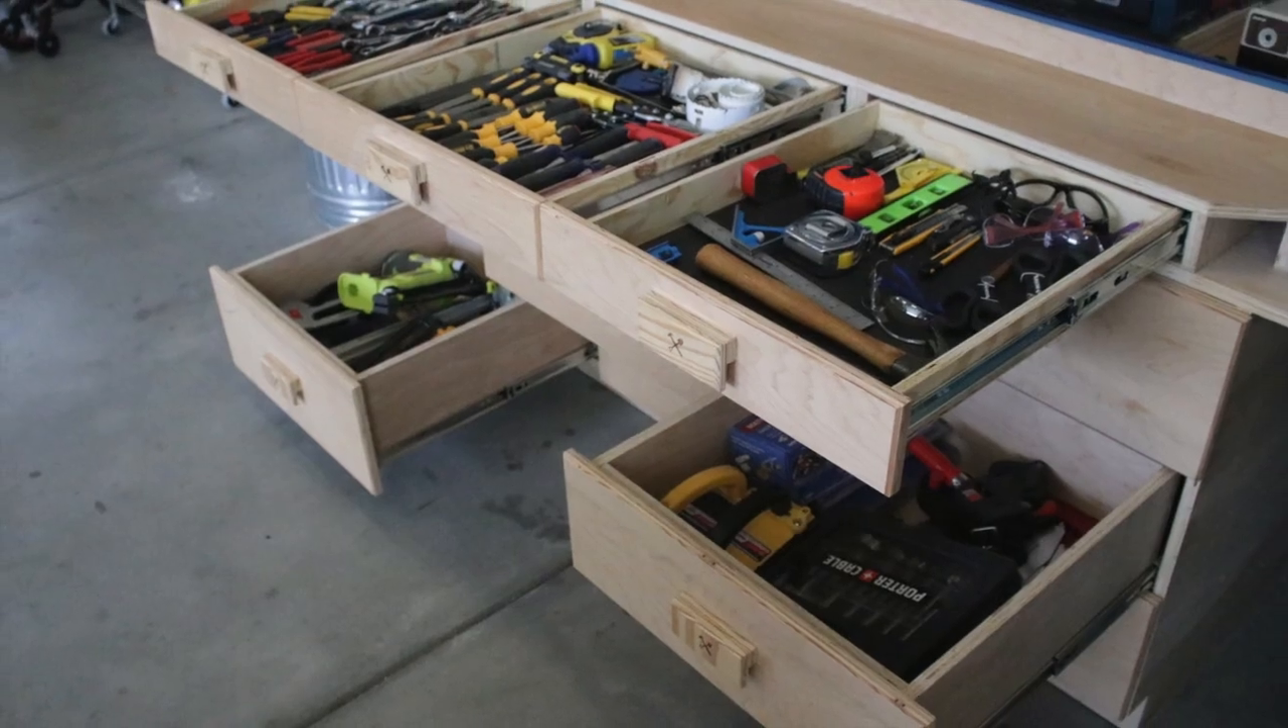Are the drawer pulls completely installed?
Yes.